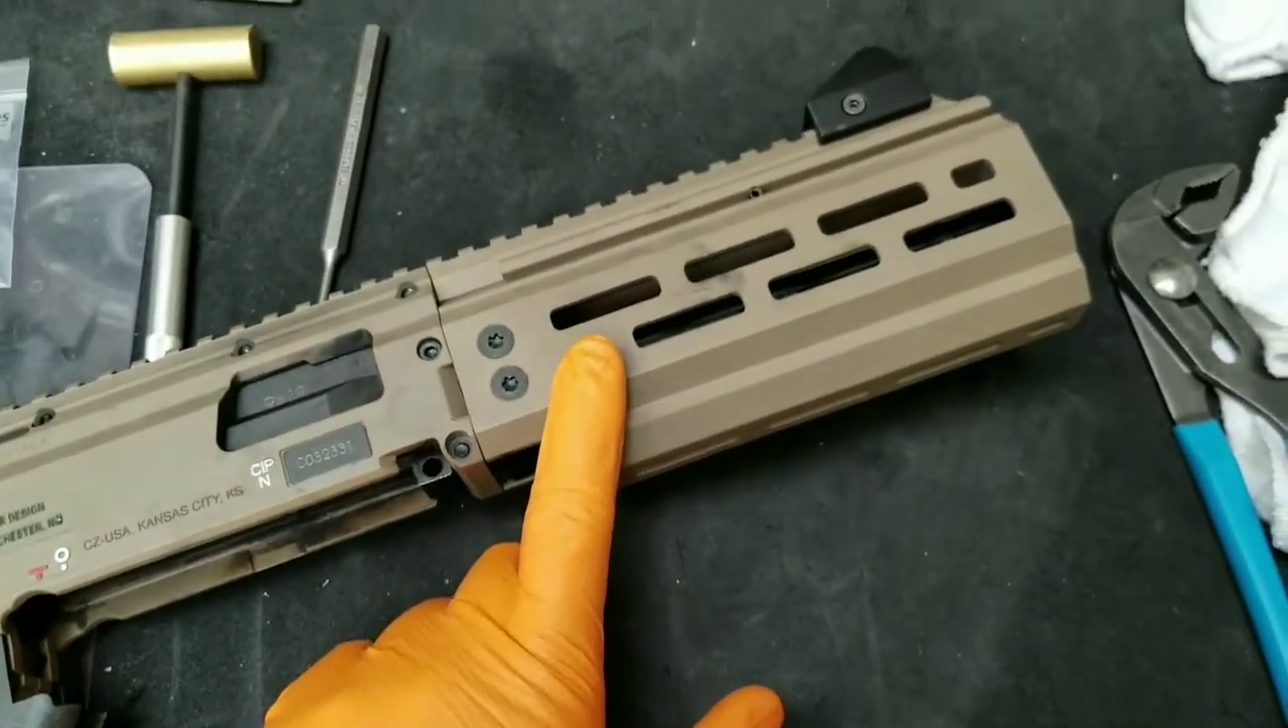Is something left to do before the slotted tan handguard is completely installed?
No.